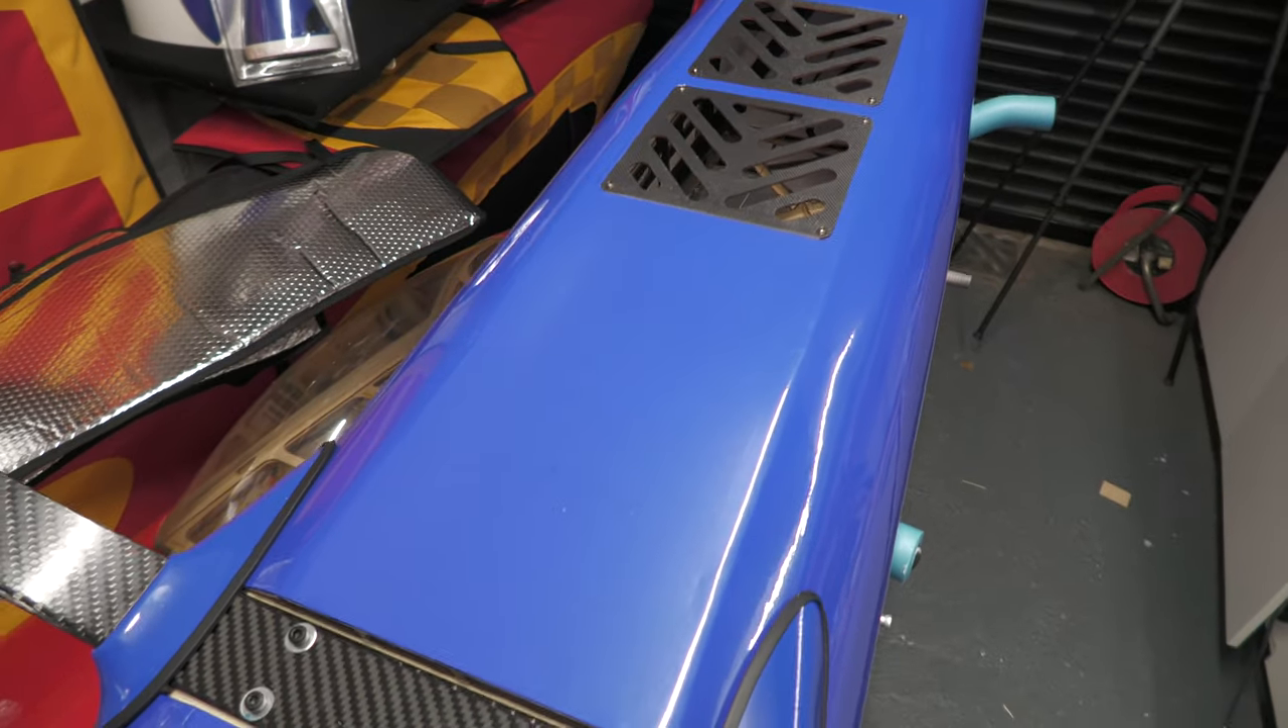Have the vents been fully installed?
Yes.